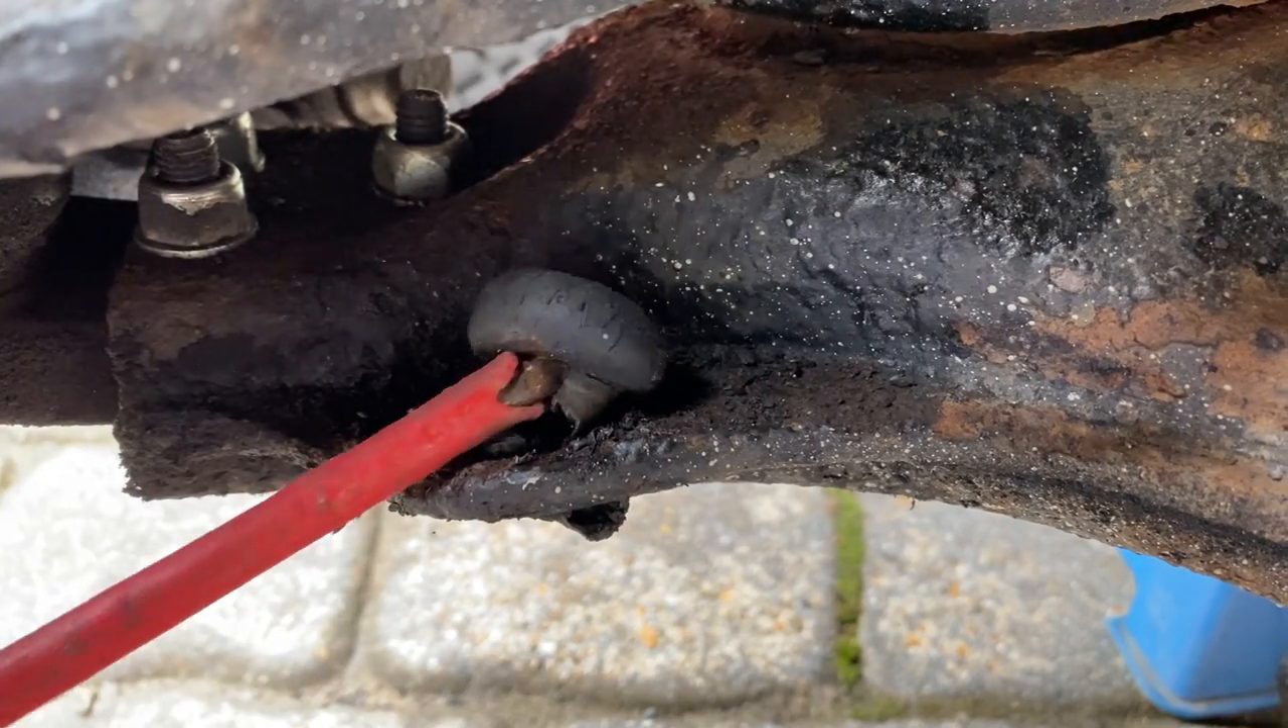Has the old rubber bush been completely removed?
No.